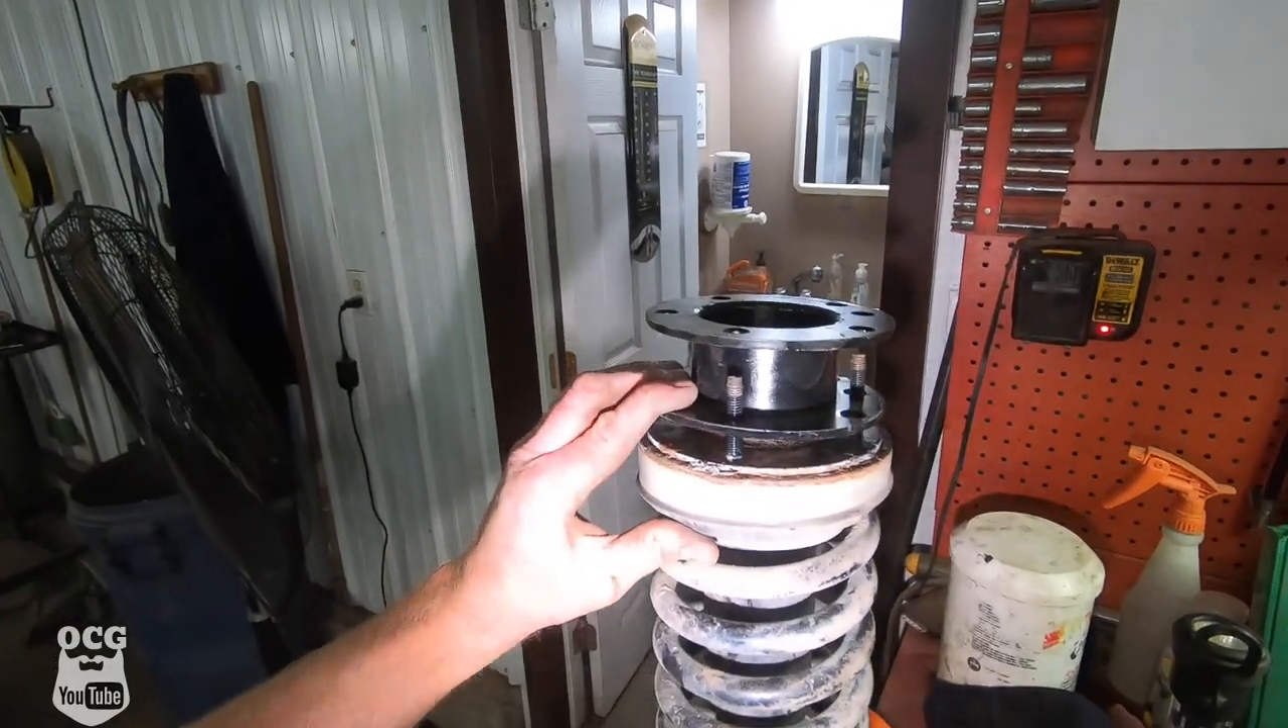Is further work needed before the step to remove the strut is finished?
No.